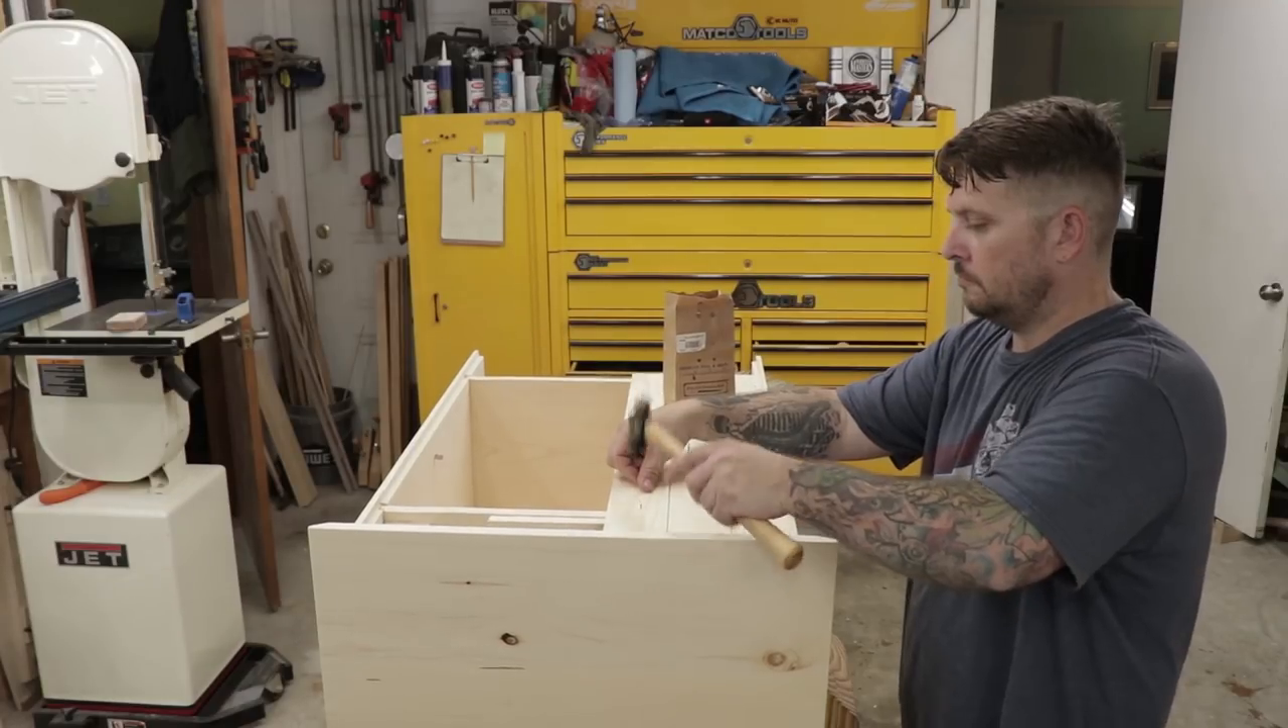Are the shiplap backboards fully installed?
No.